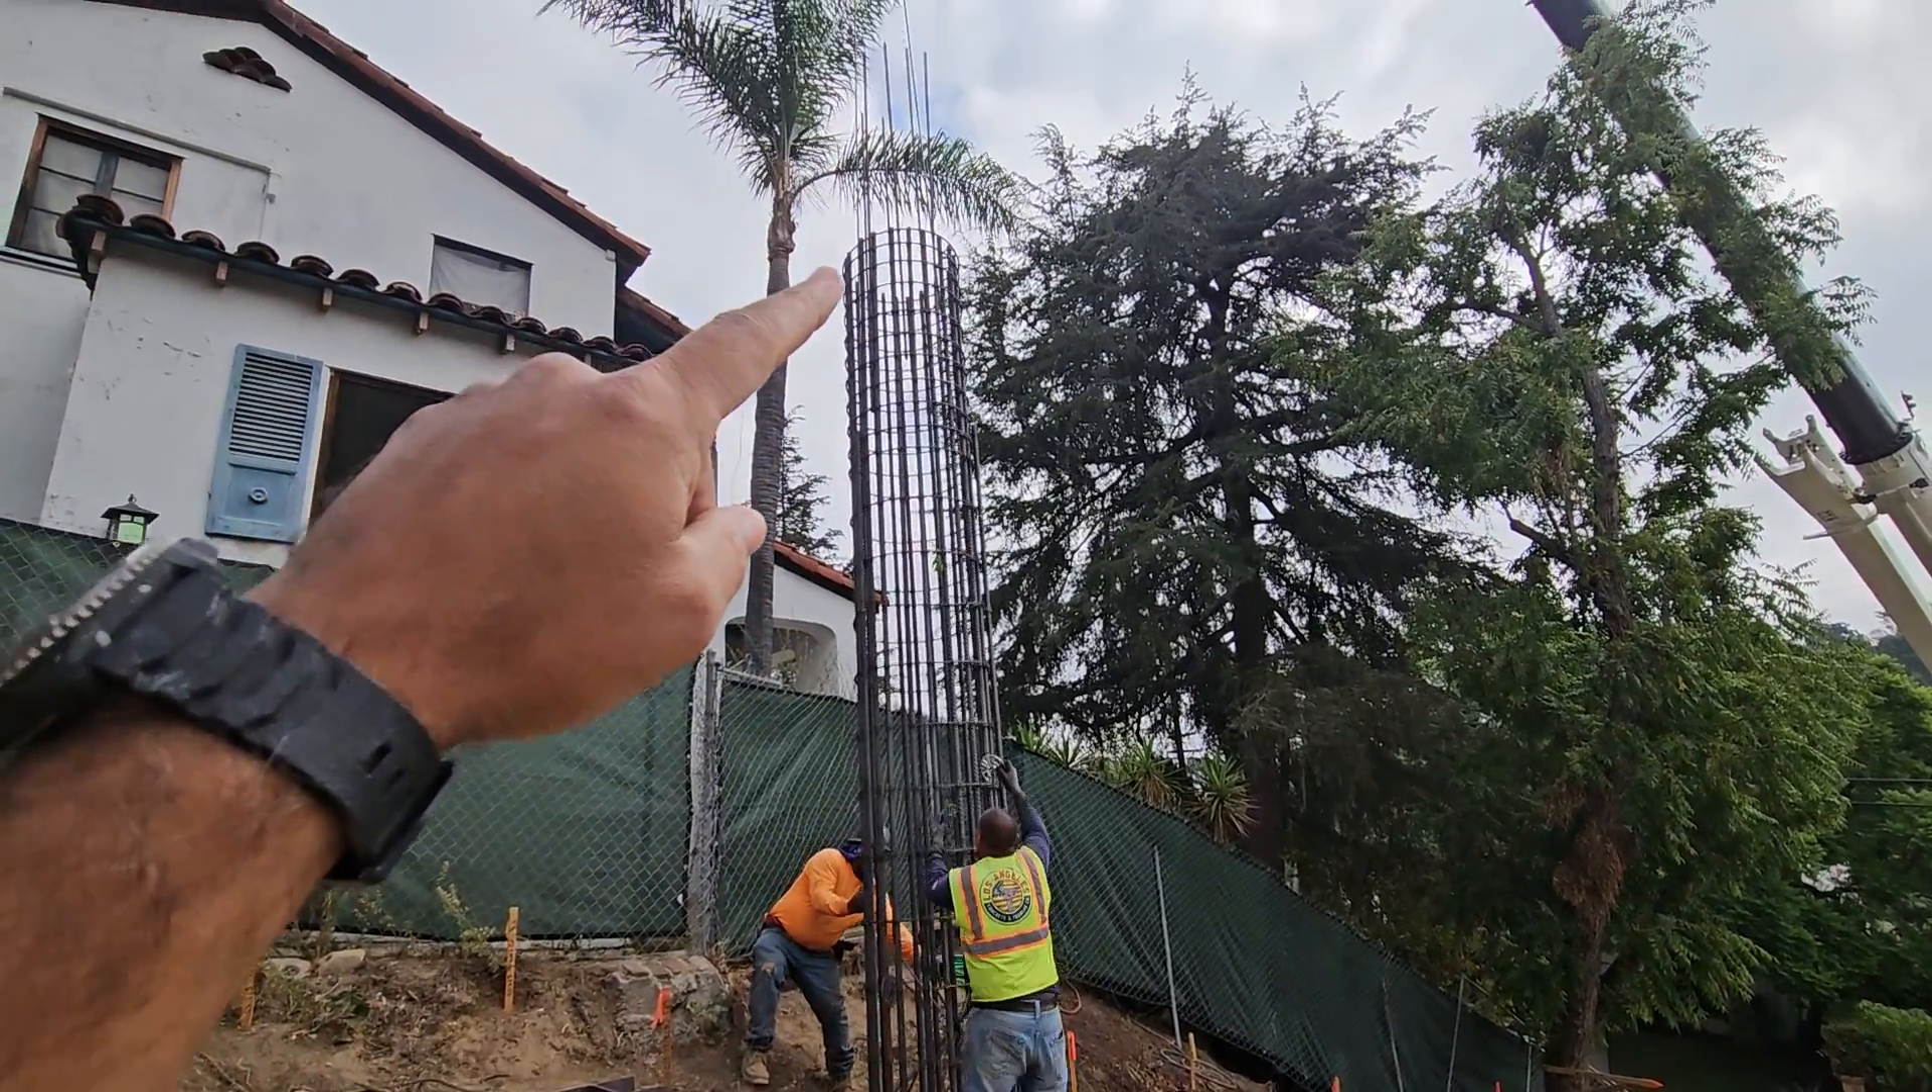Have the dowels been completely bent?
No.